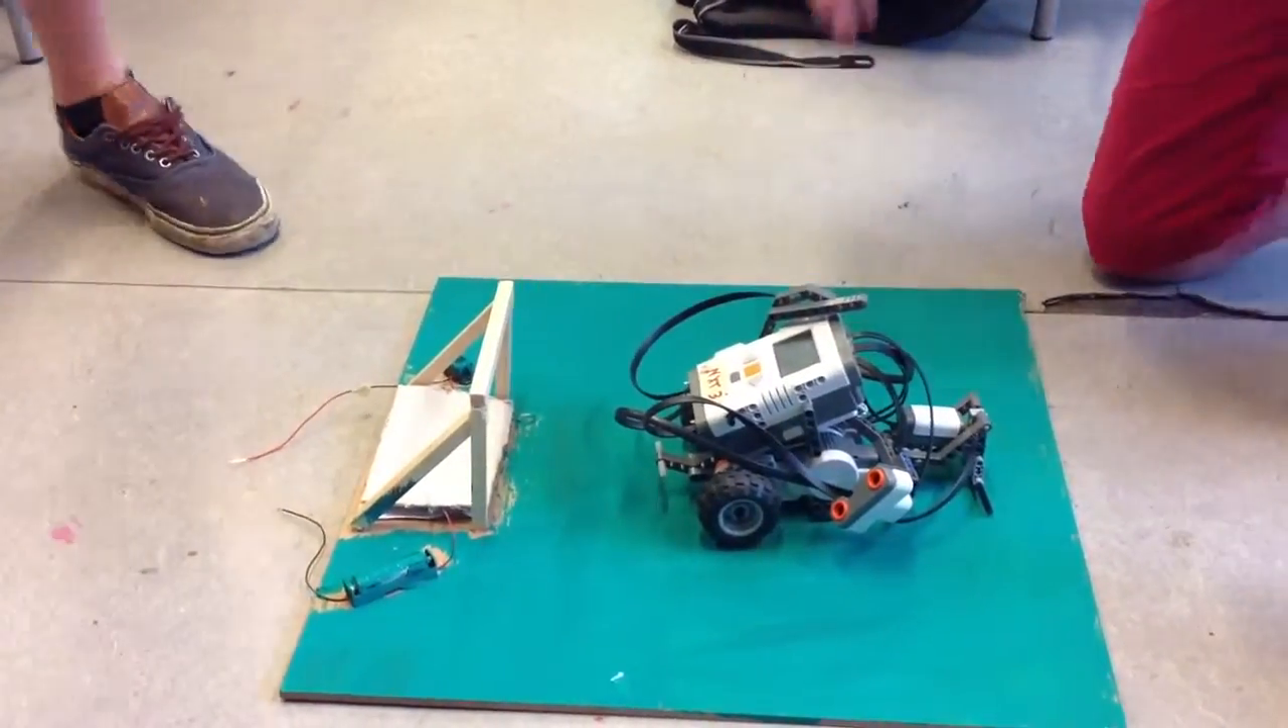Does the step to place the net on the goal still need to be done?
Yes.